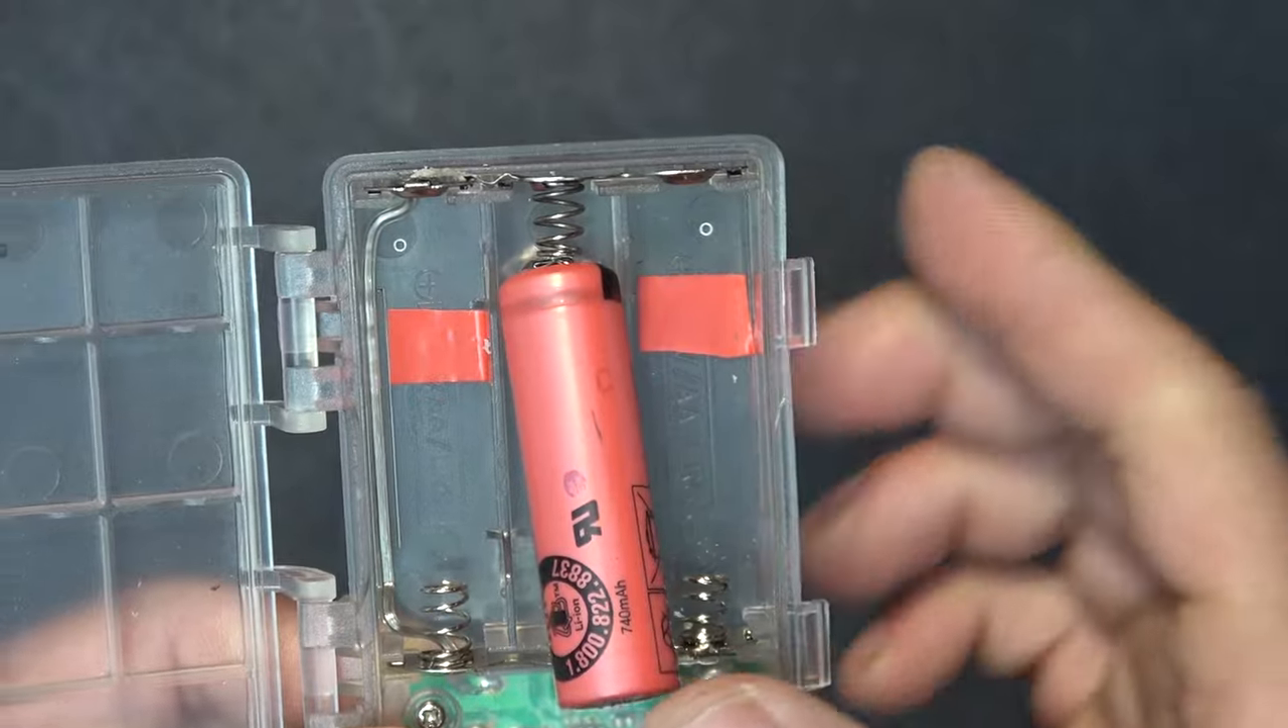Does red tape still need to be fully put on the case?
No.